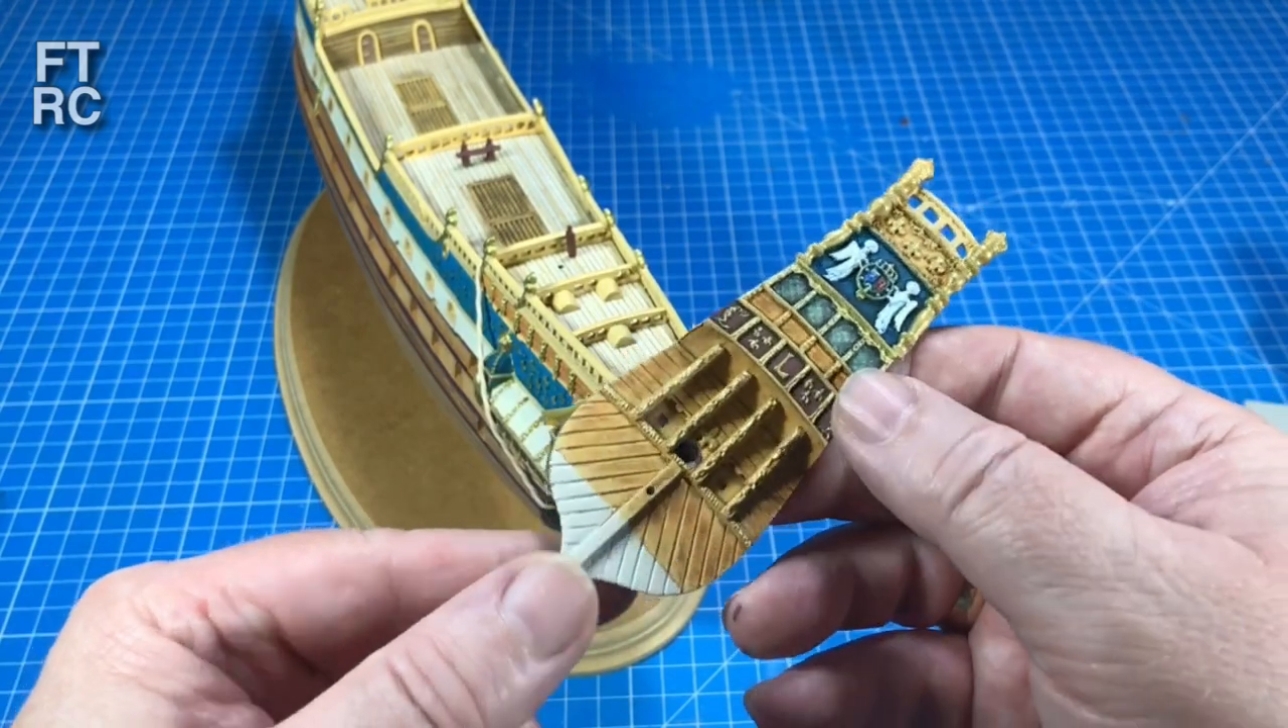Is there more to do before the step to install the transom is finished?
Yes.